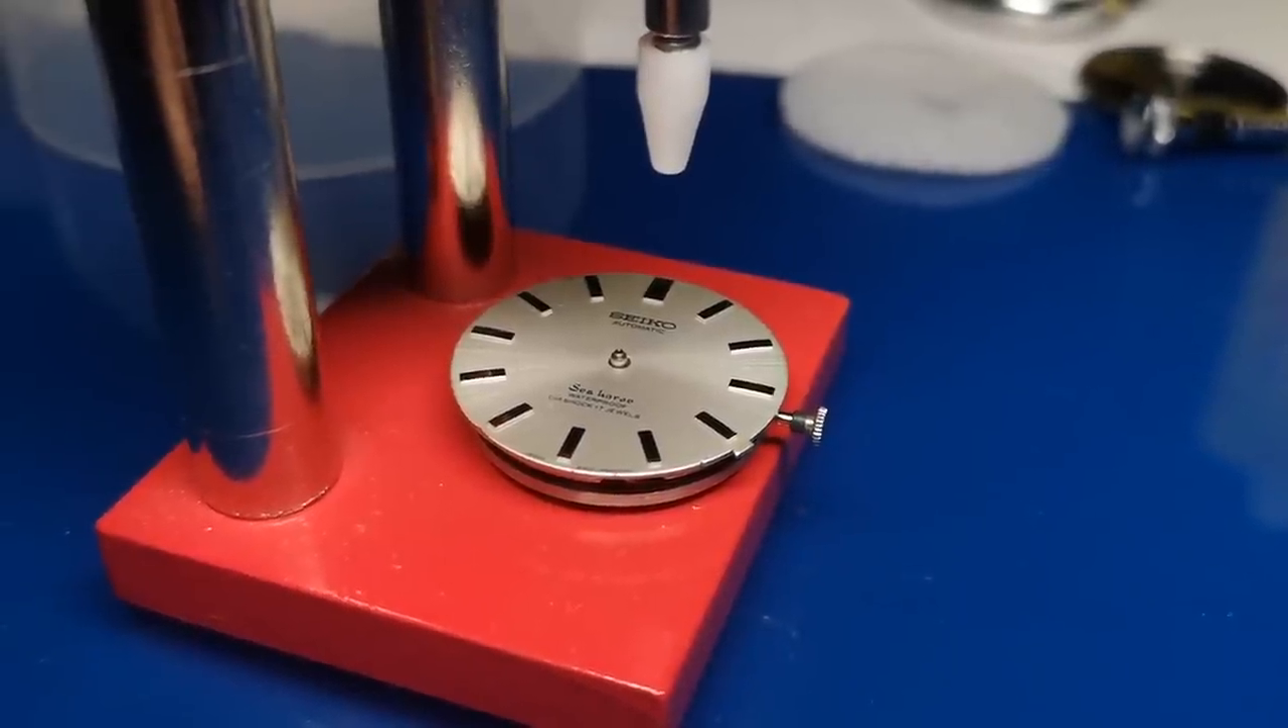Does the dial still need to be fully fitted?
No.